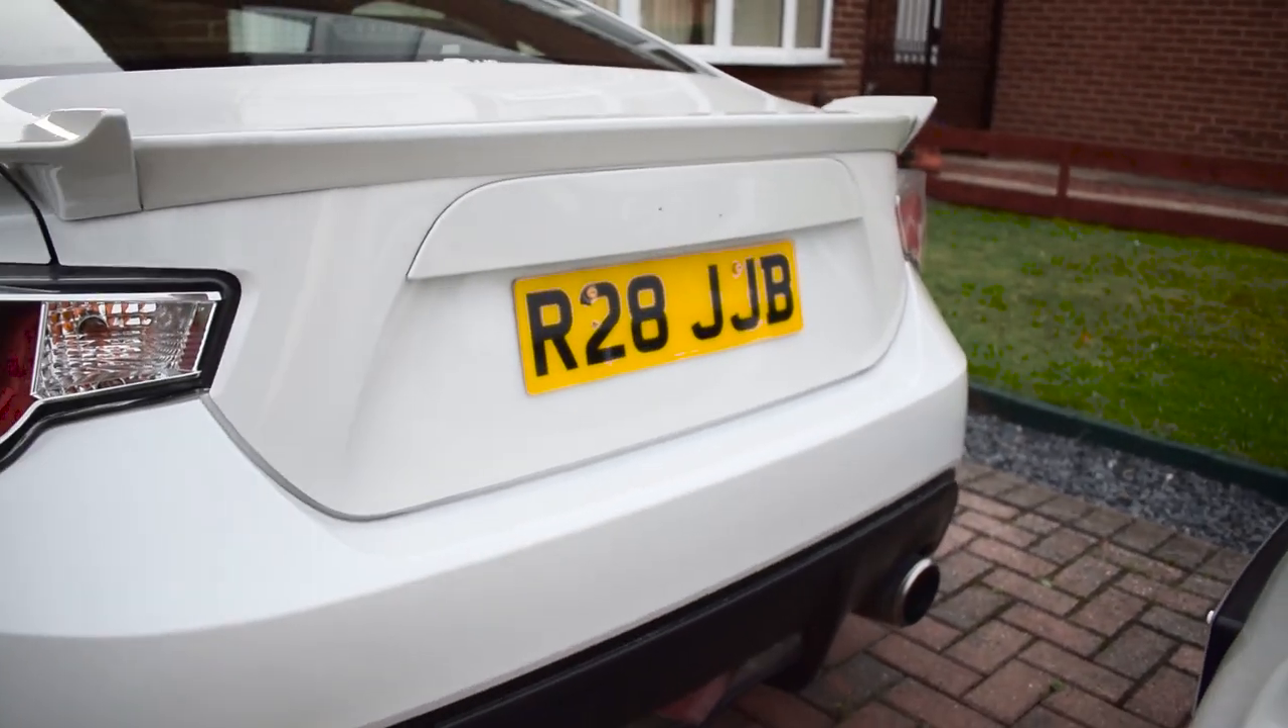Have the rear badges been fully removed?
Yes.